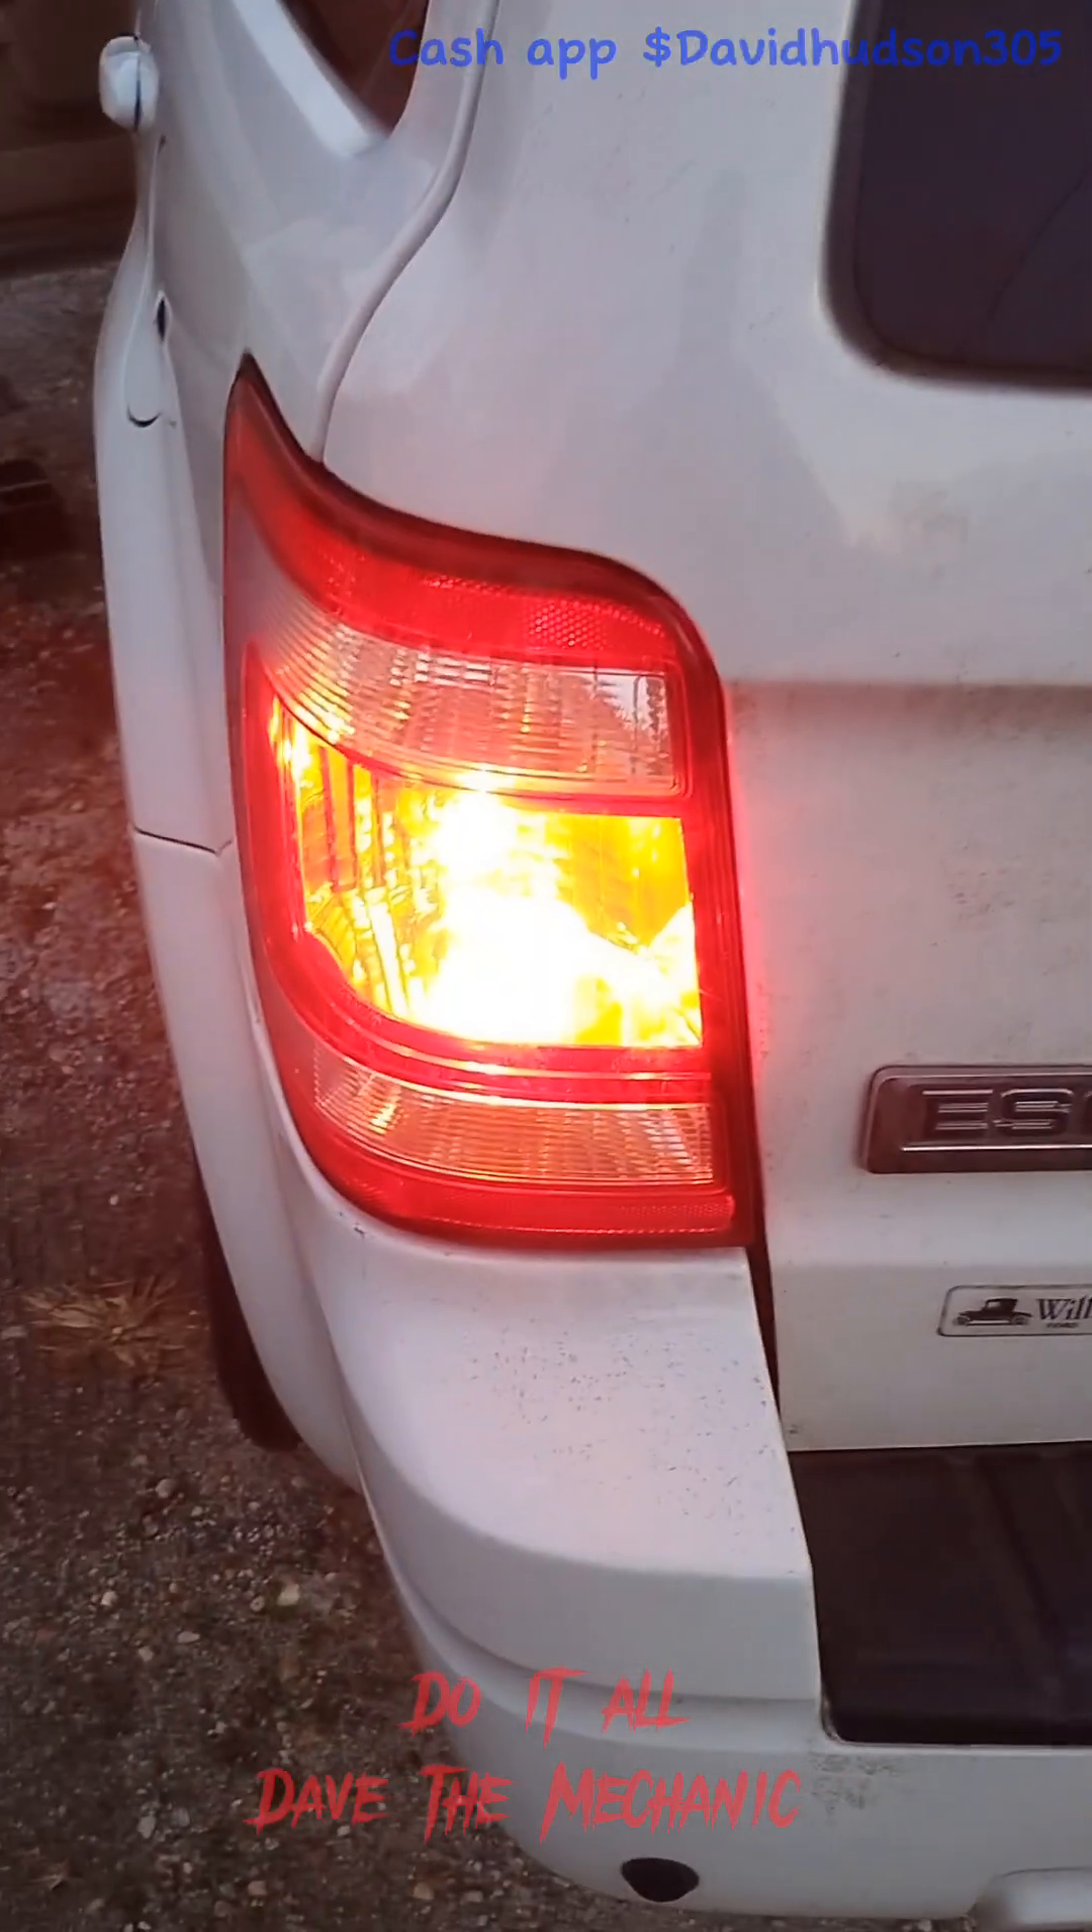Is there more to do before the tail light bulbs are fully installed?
No.